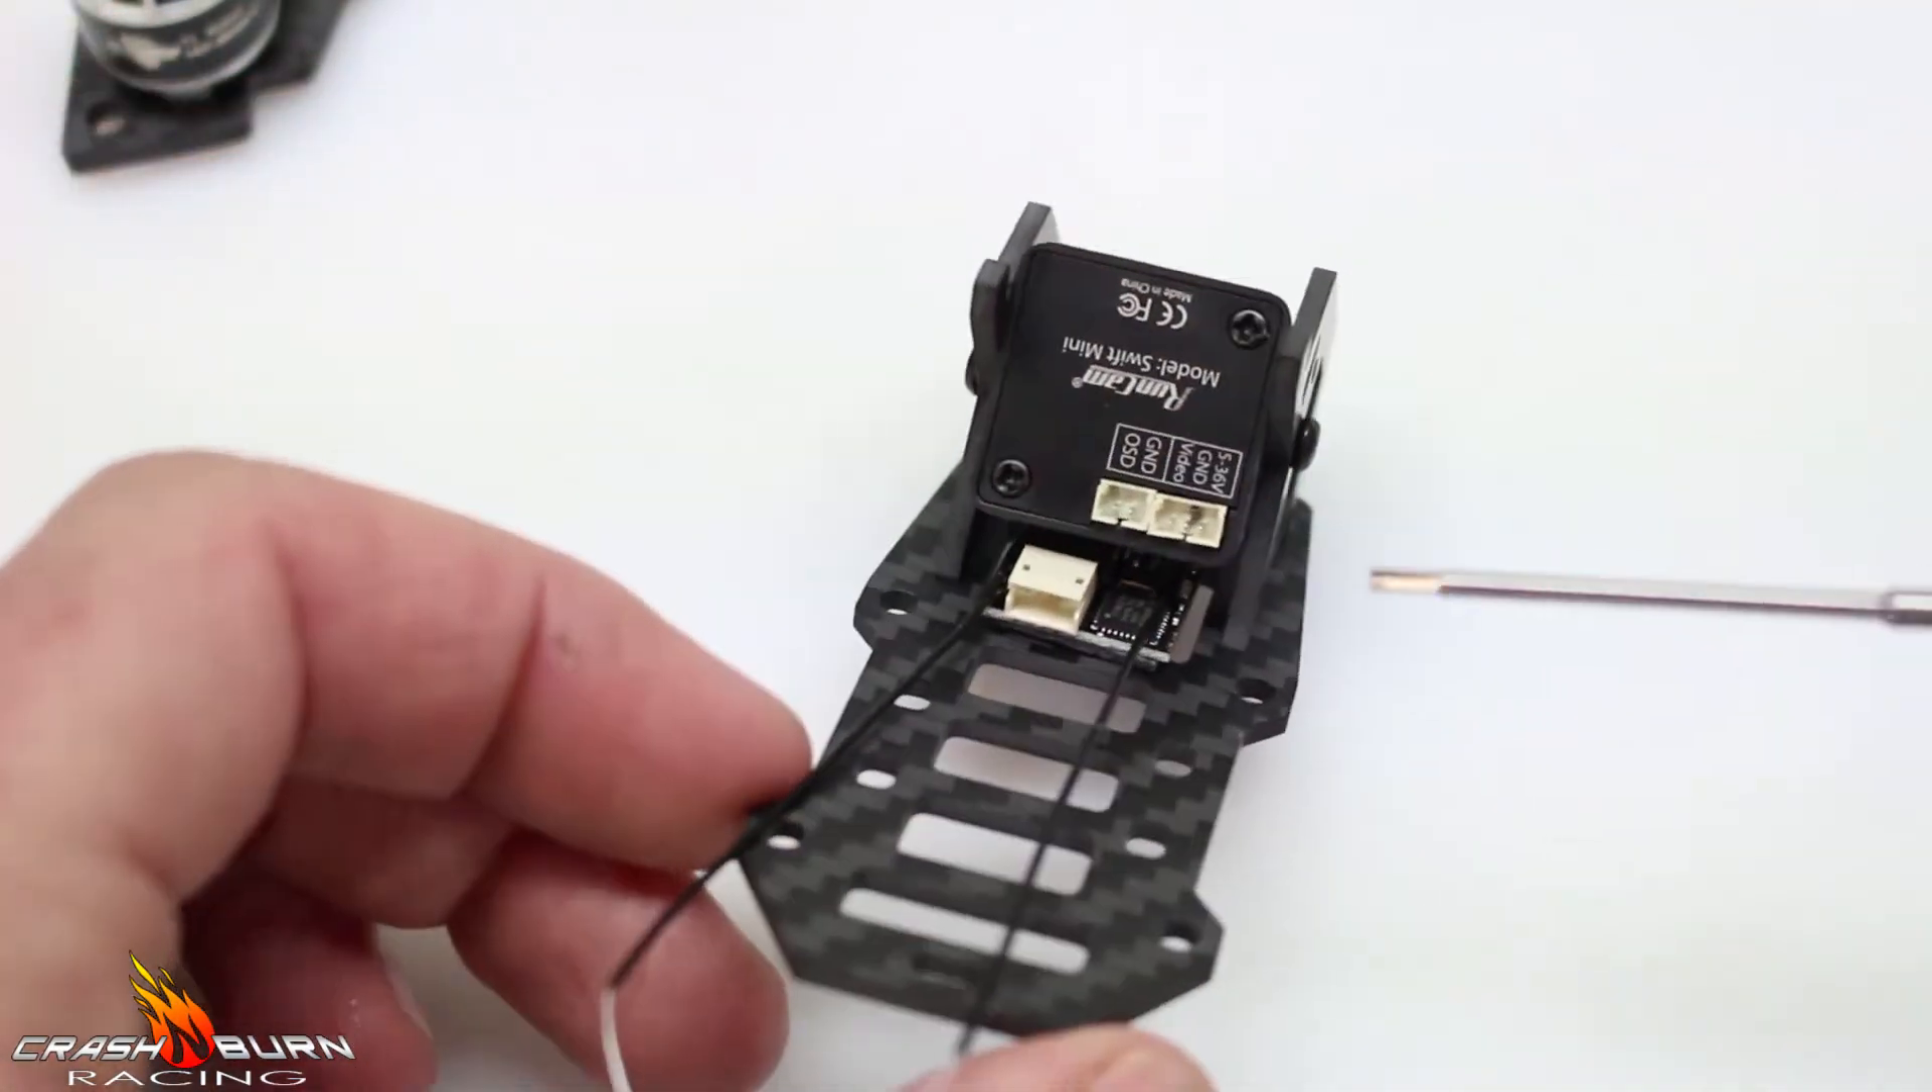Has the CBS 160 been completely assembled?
No.